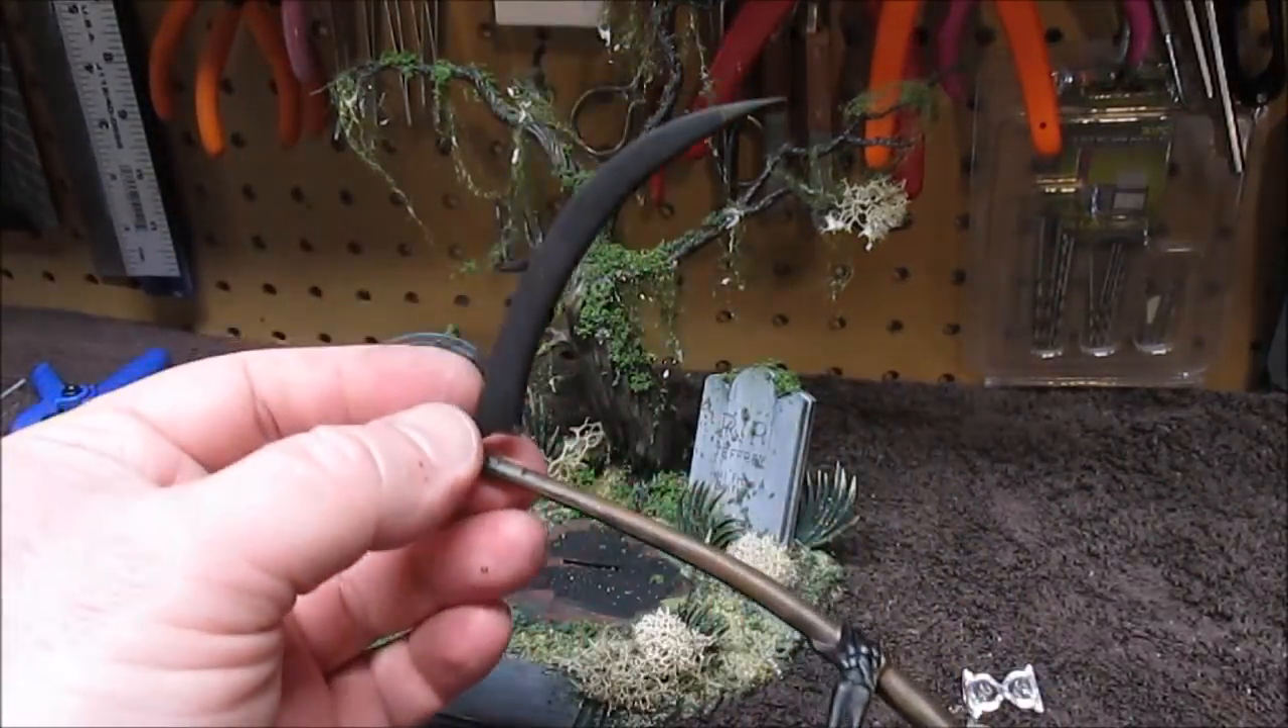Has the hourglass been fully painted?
No.